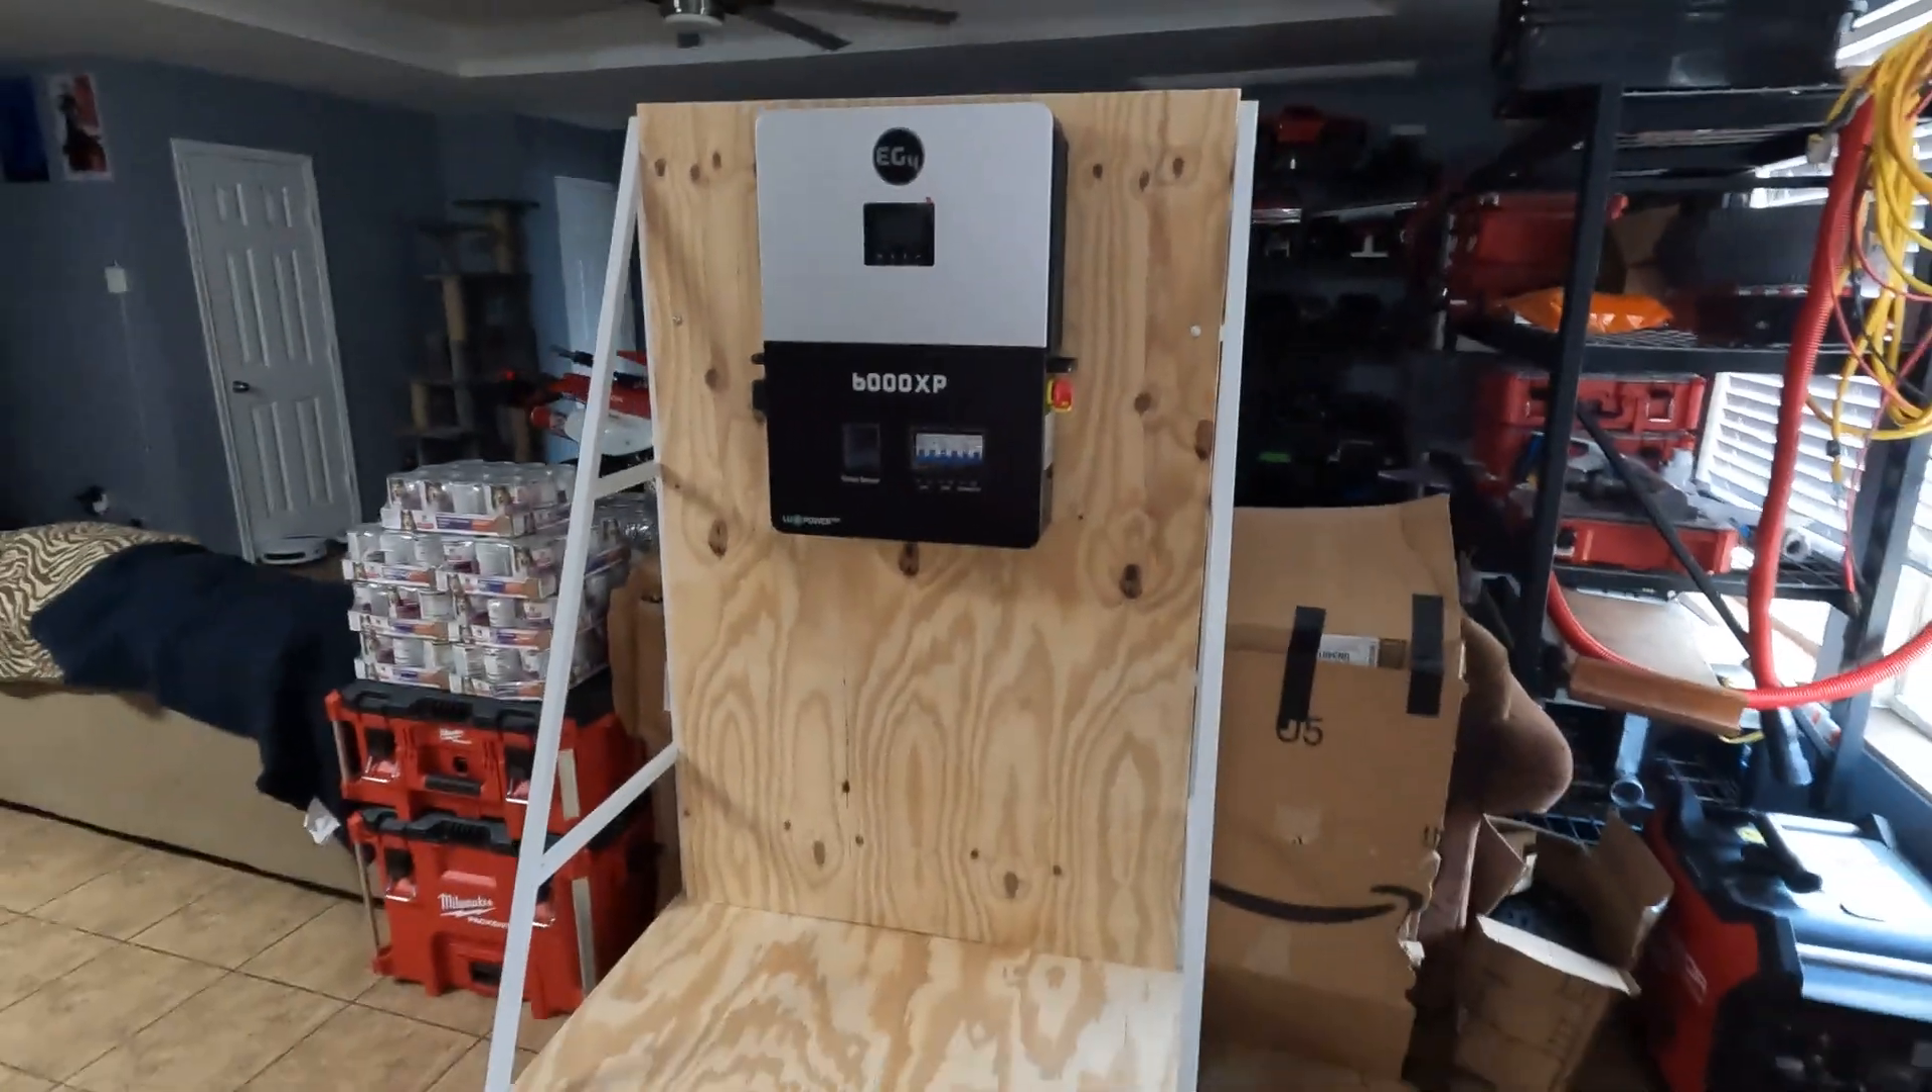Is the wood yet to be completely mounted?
No.